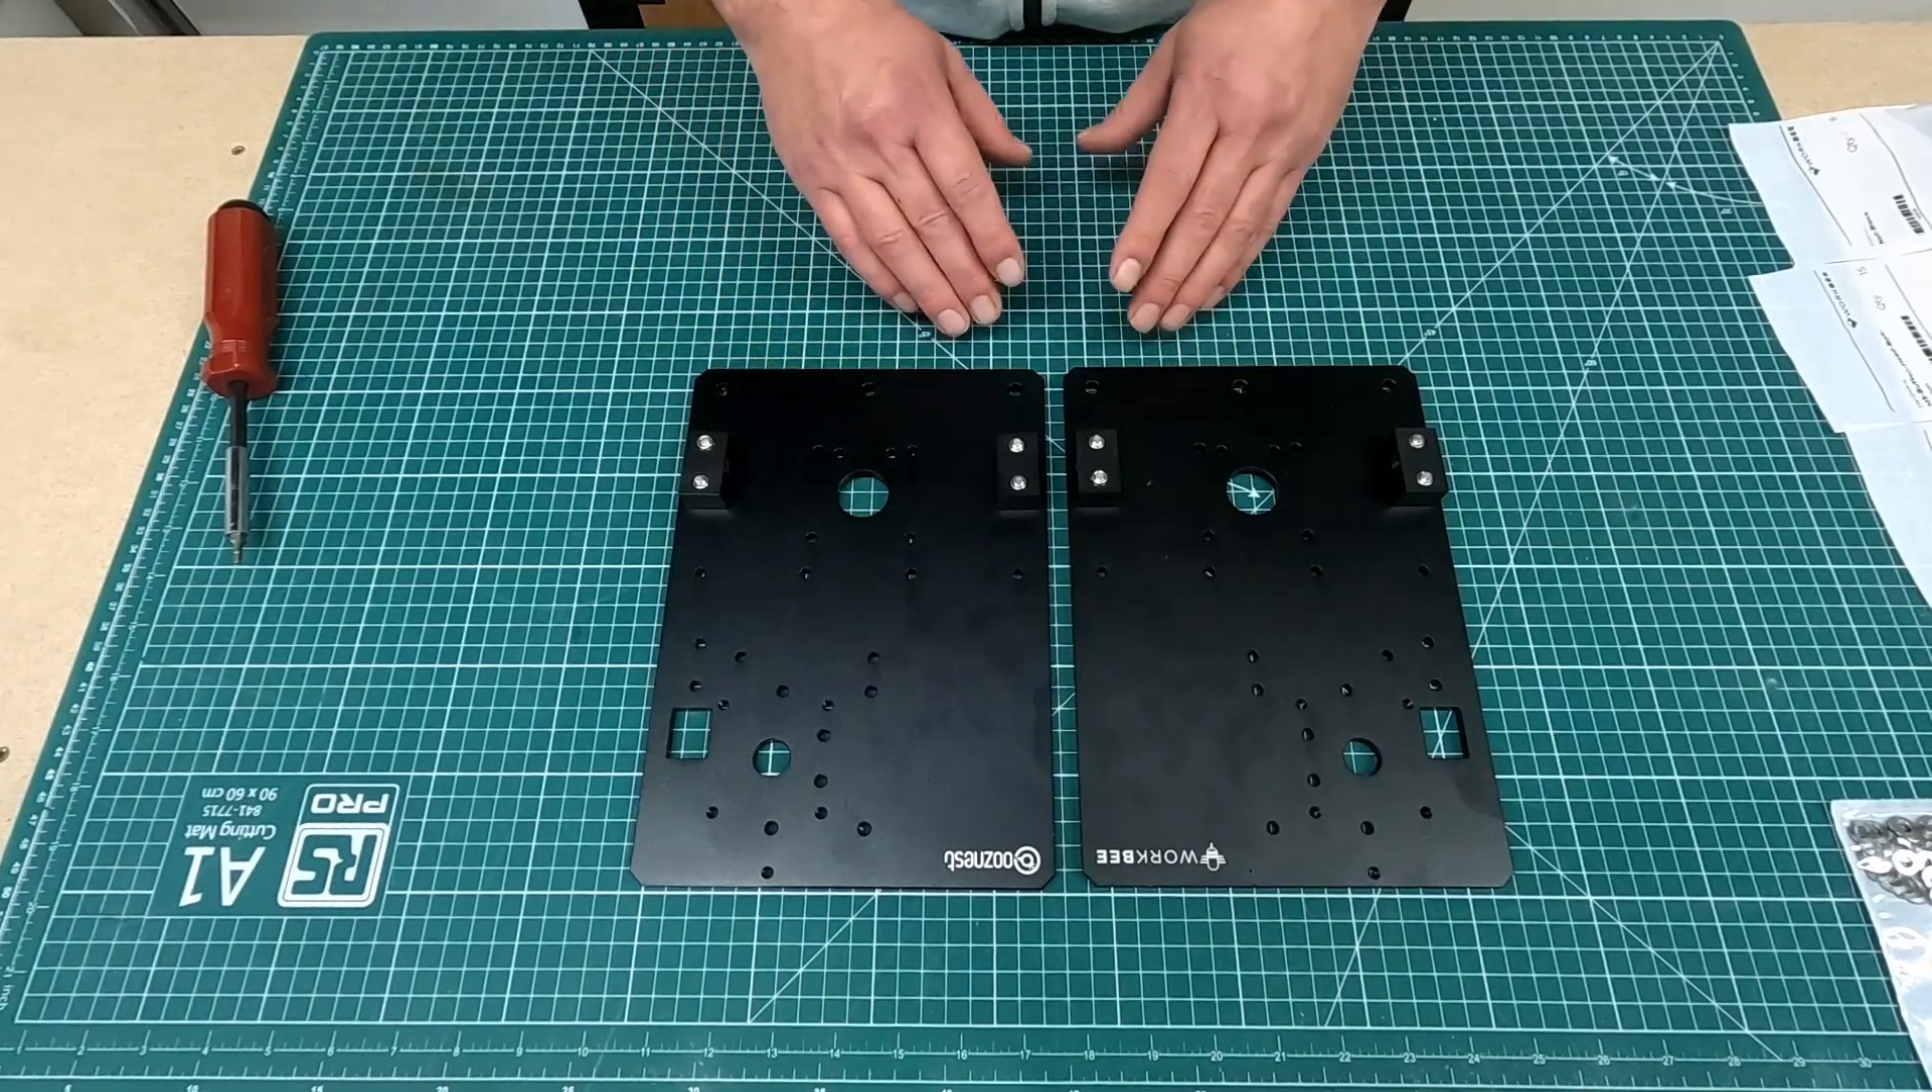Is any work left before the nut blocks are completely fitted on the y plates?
No.